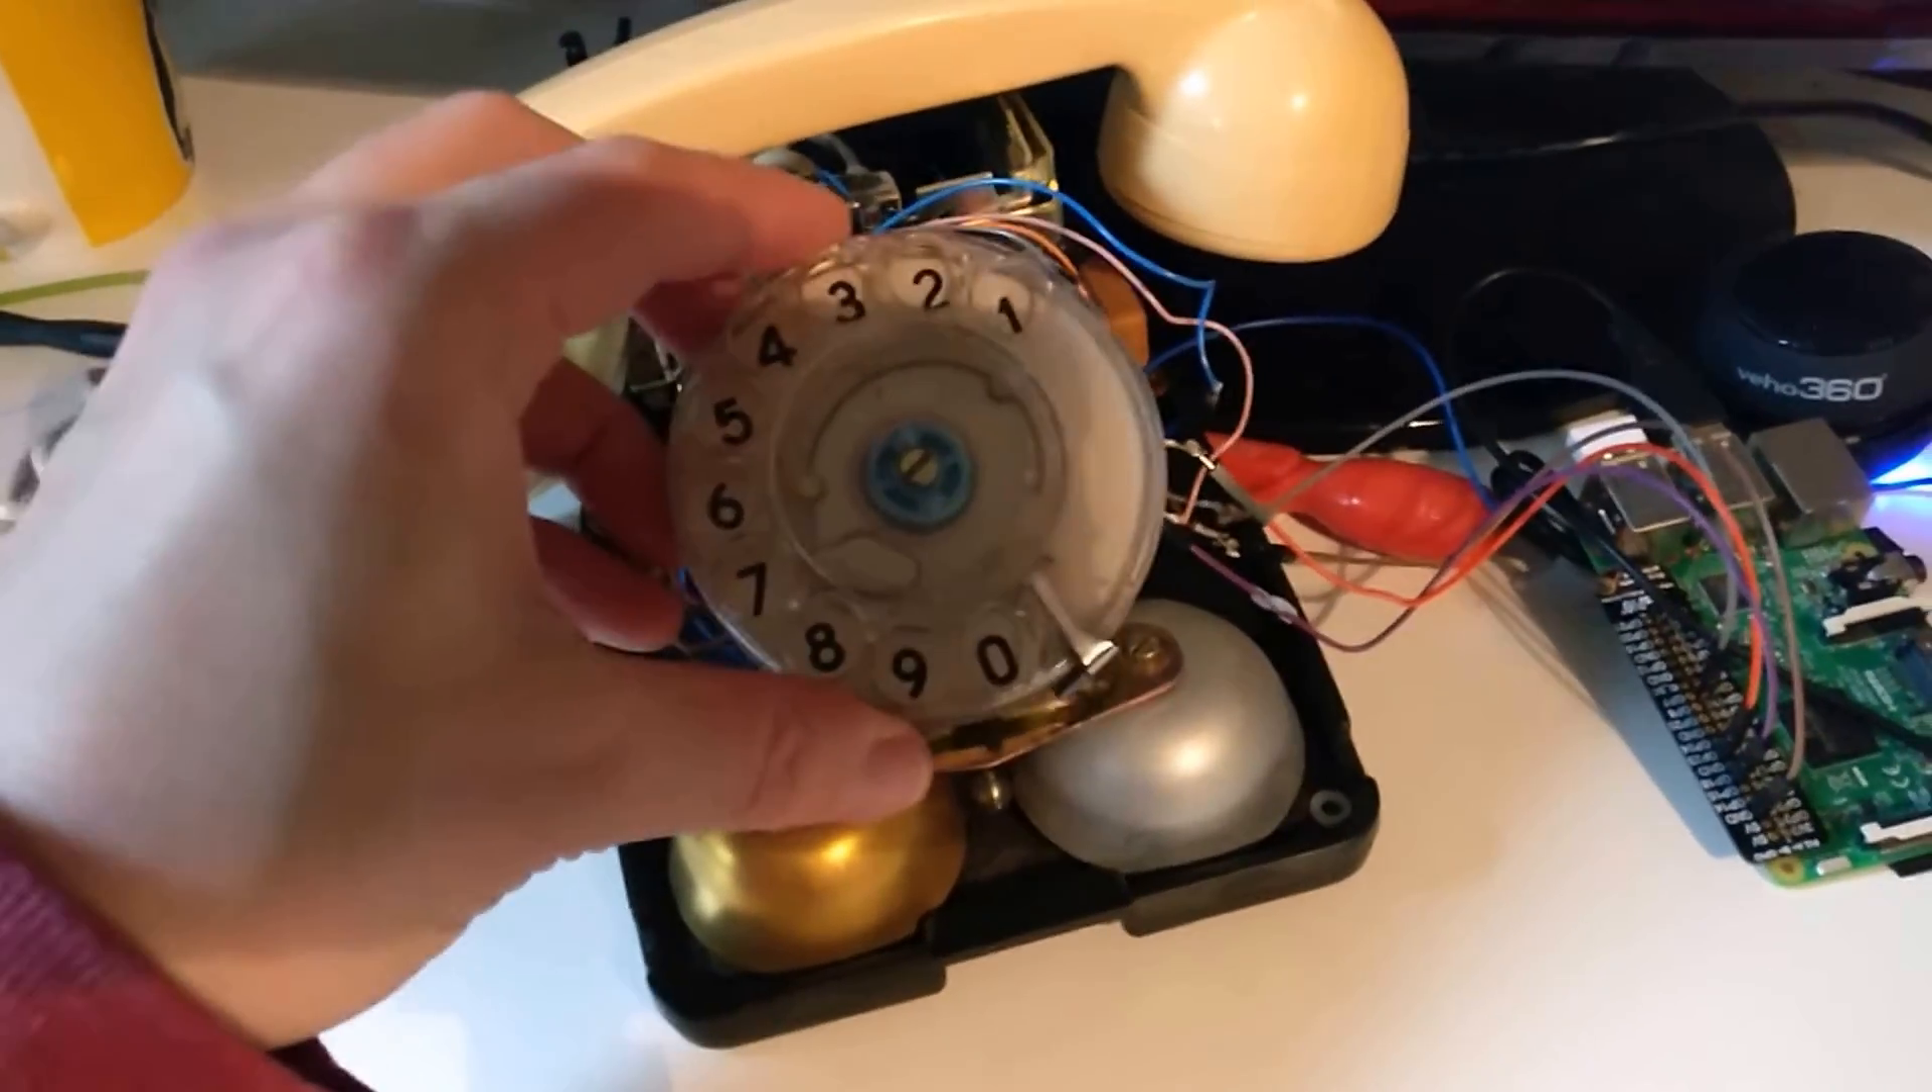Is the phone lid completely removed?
Yes.